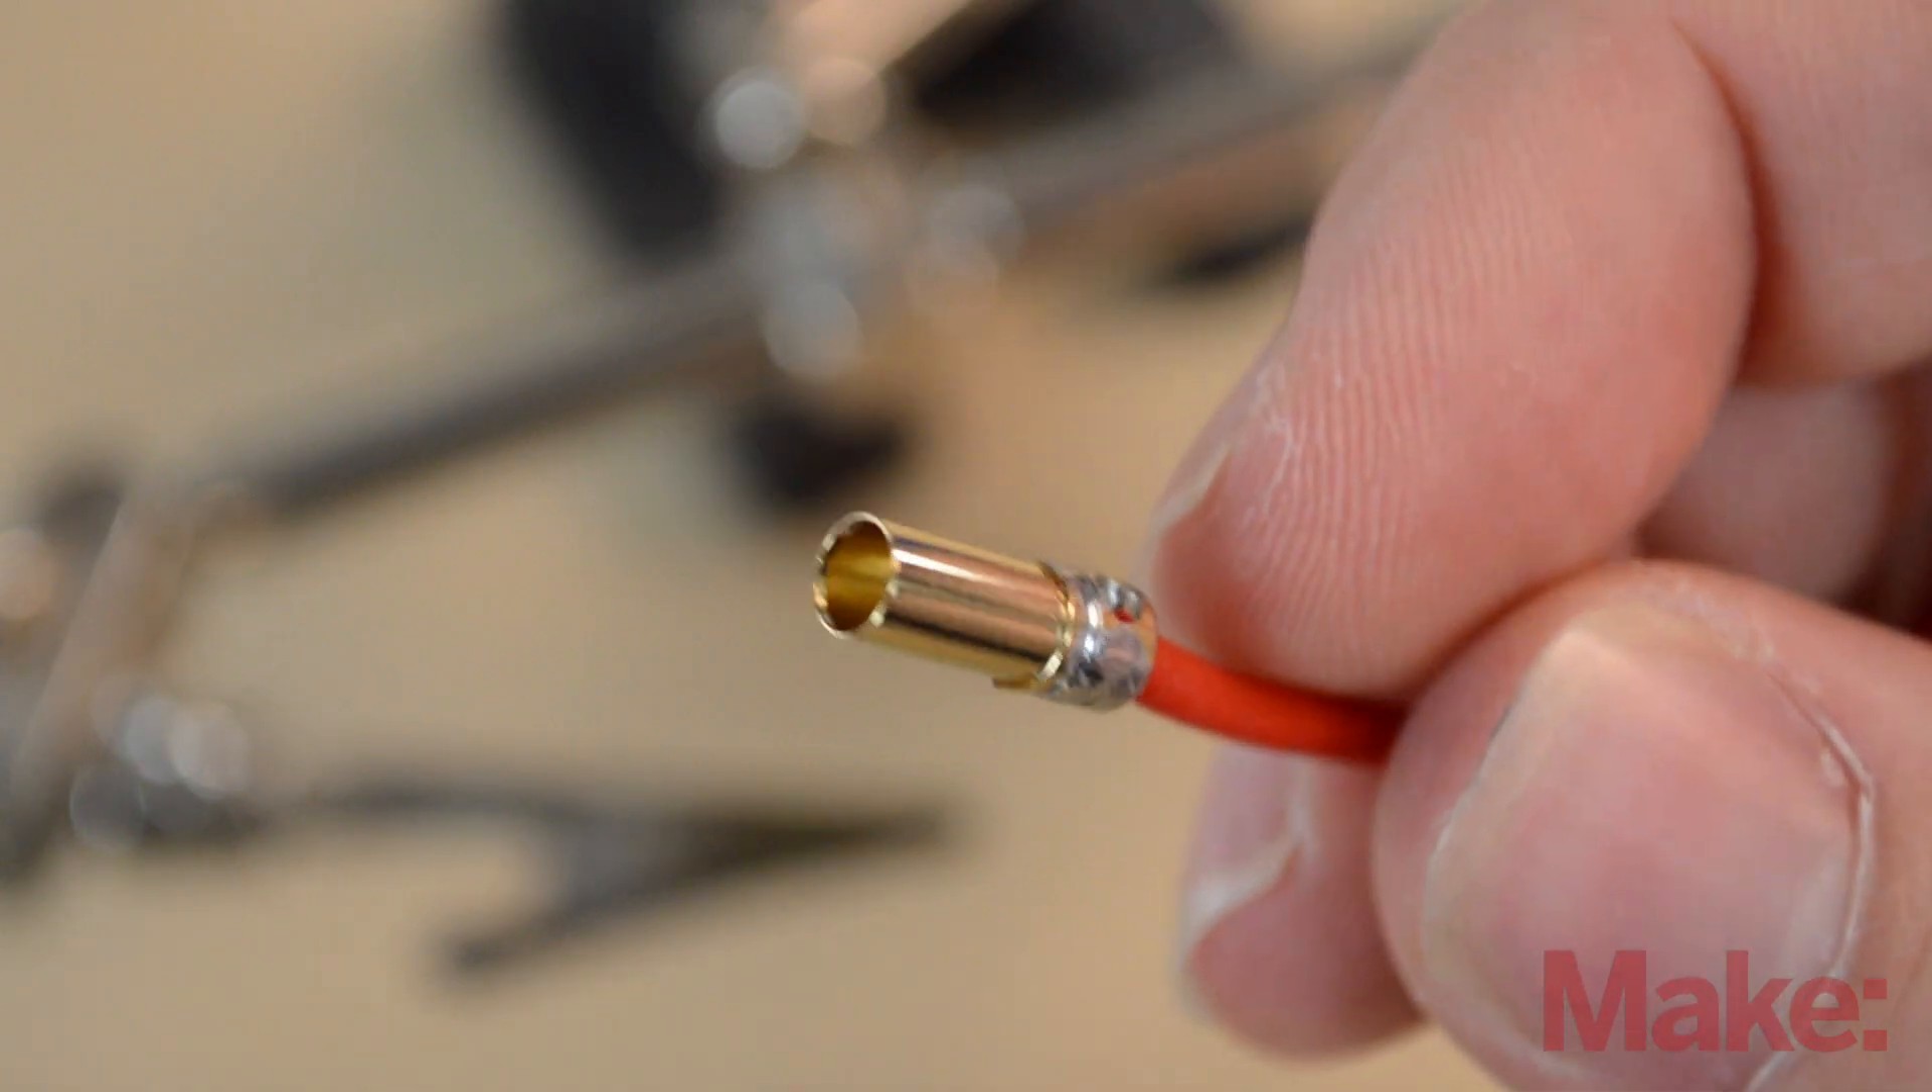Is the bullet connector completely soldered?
Yes.